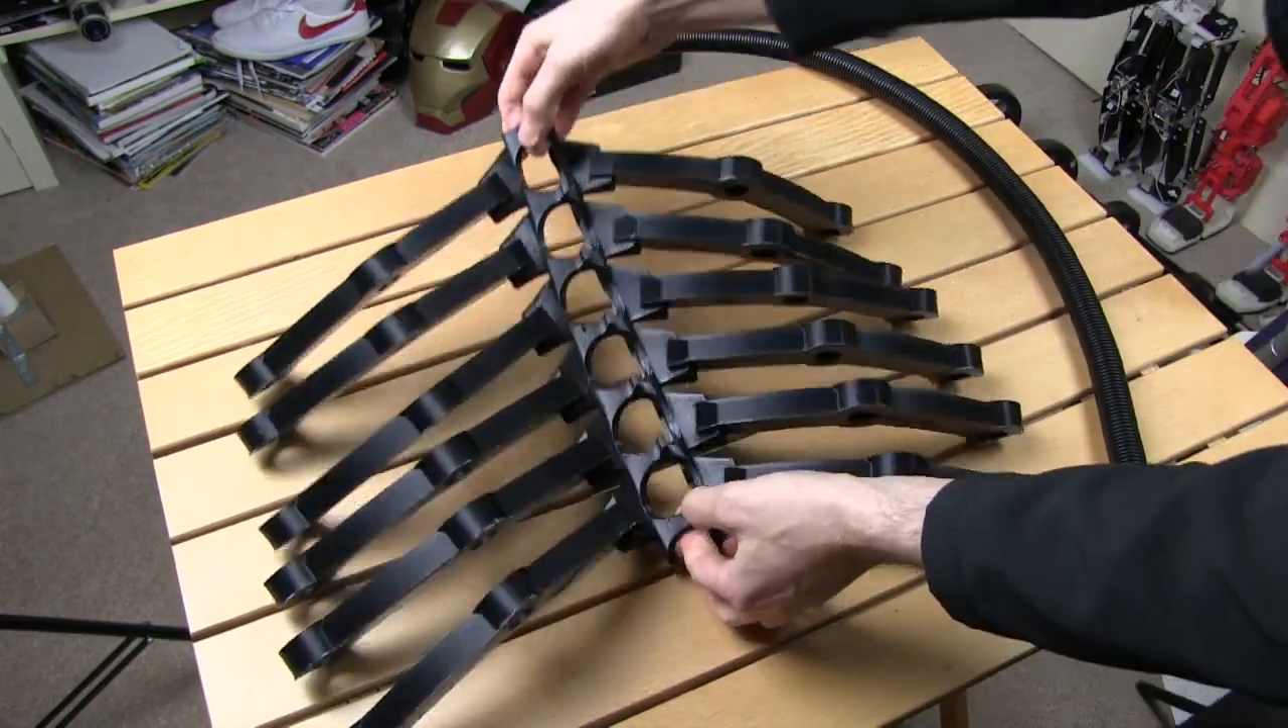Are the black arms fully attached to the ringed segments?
Yes.